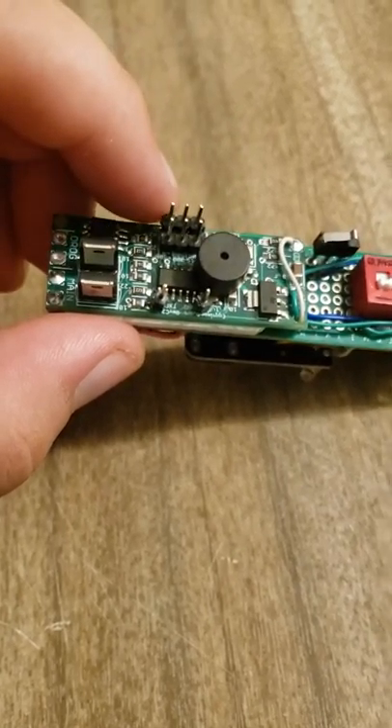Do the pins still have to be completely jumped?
Yes.